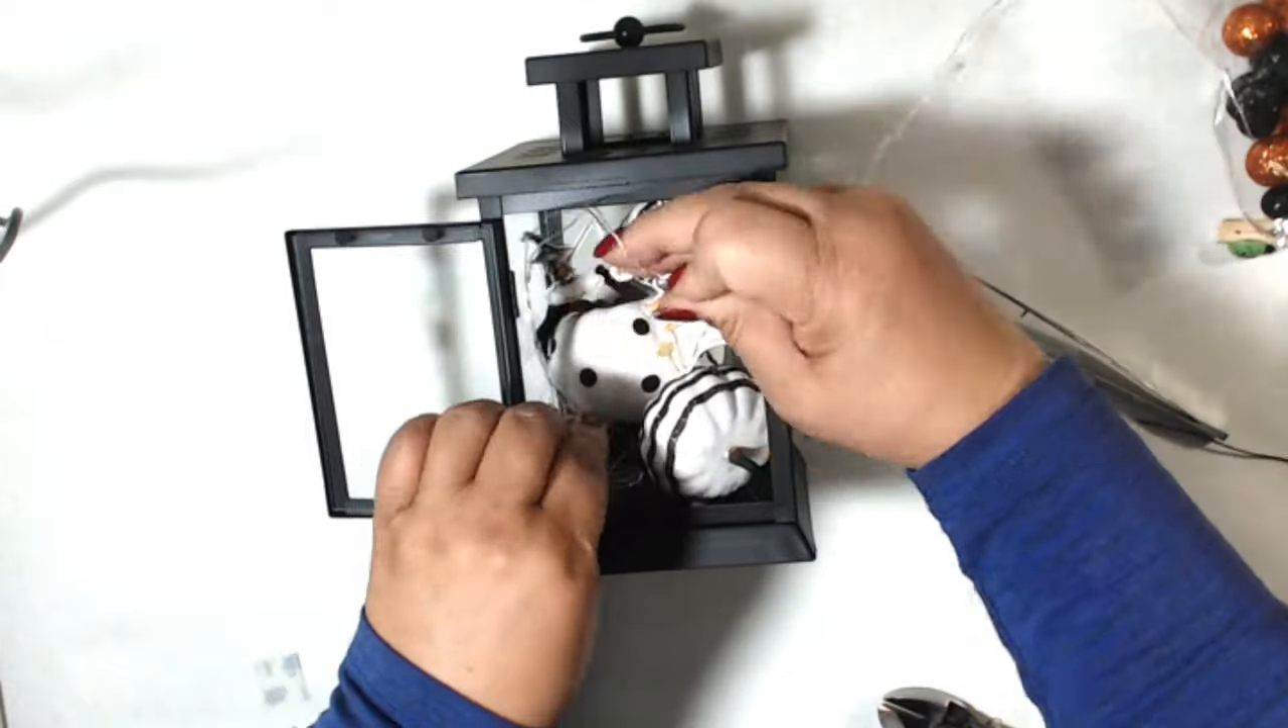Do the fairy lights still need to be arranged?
Yes.